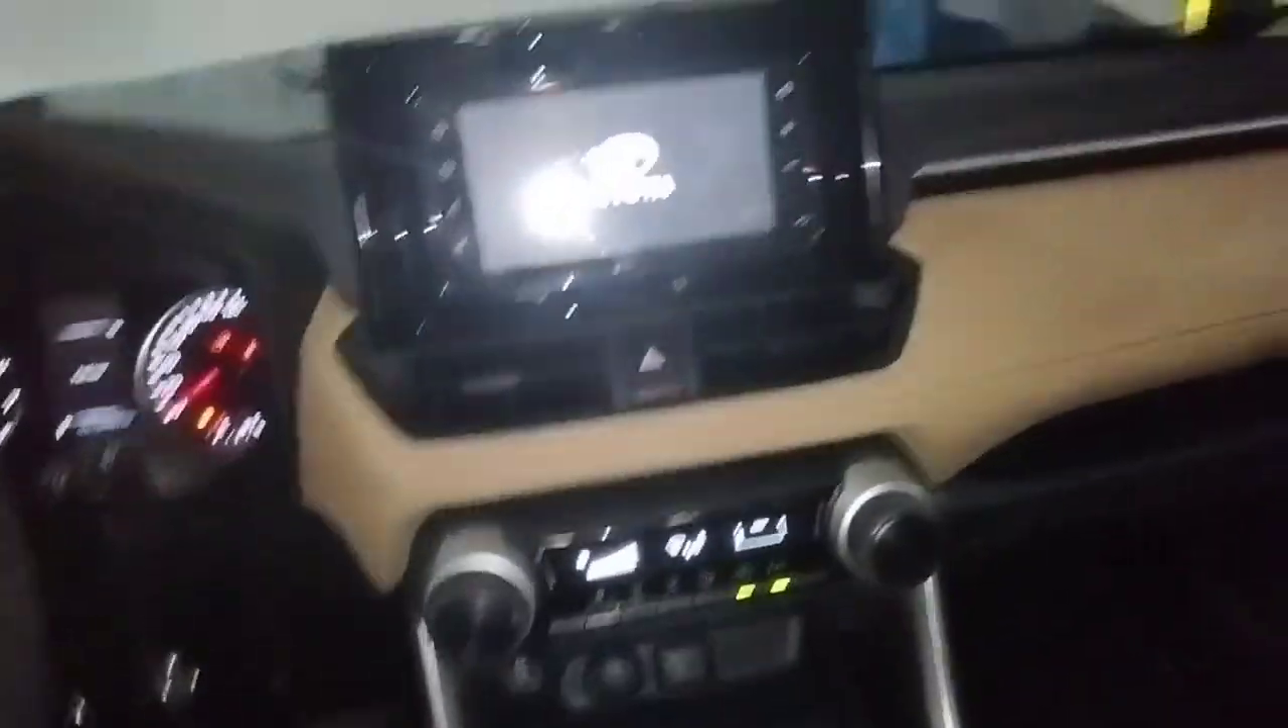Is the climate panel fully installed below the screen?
Yes.